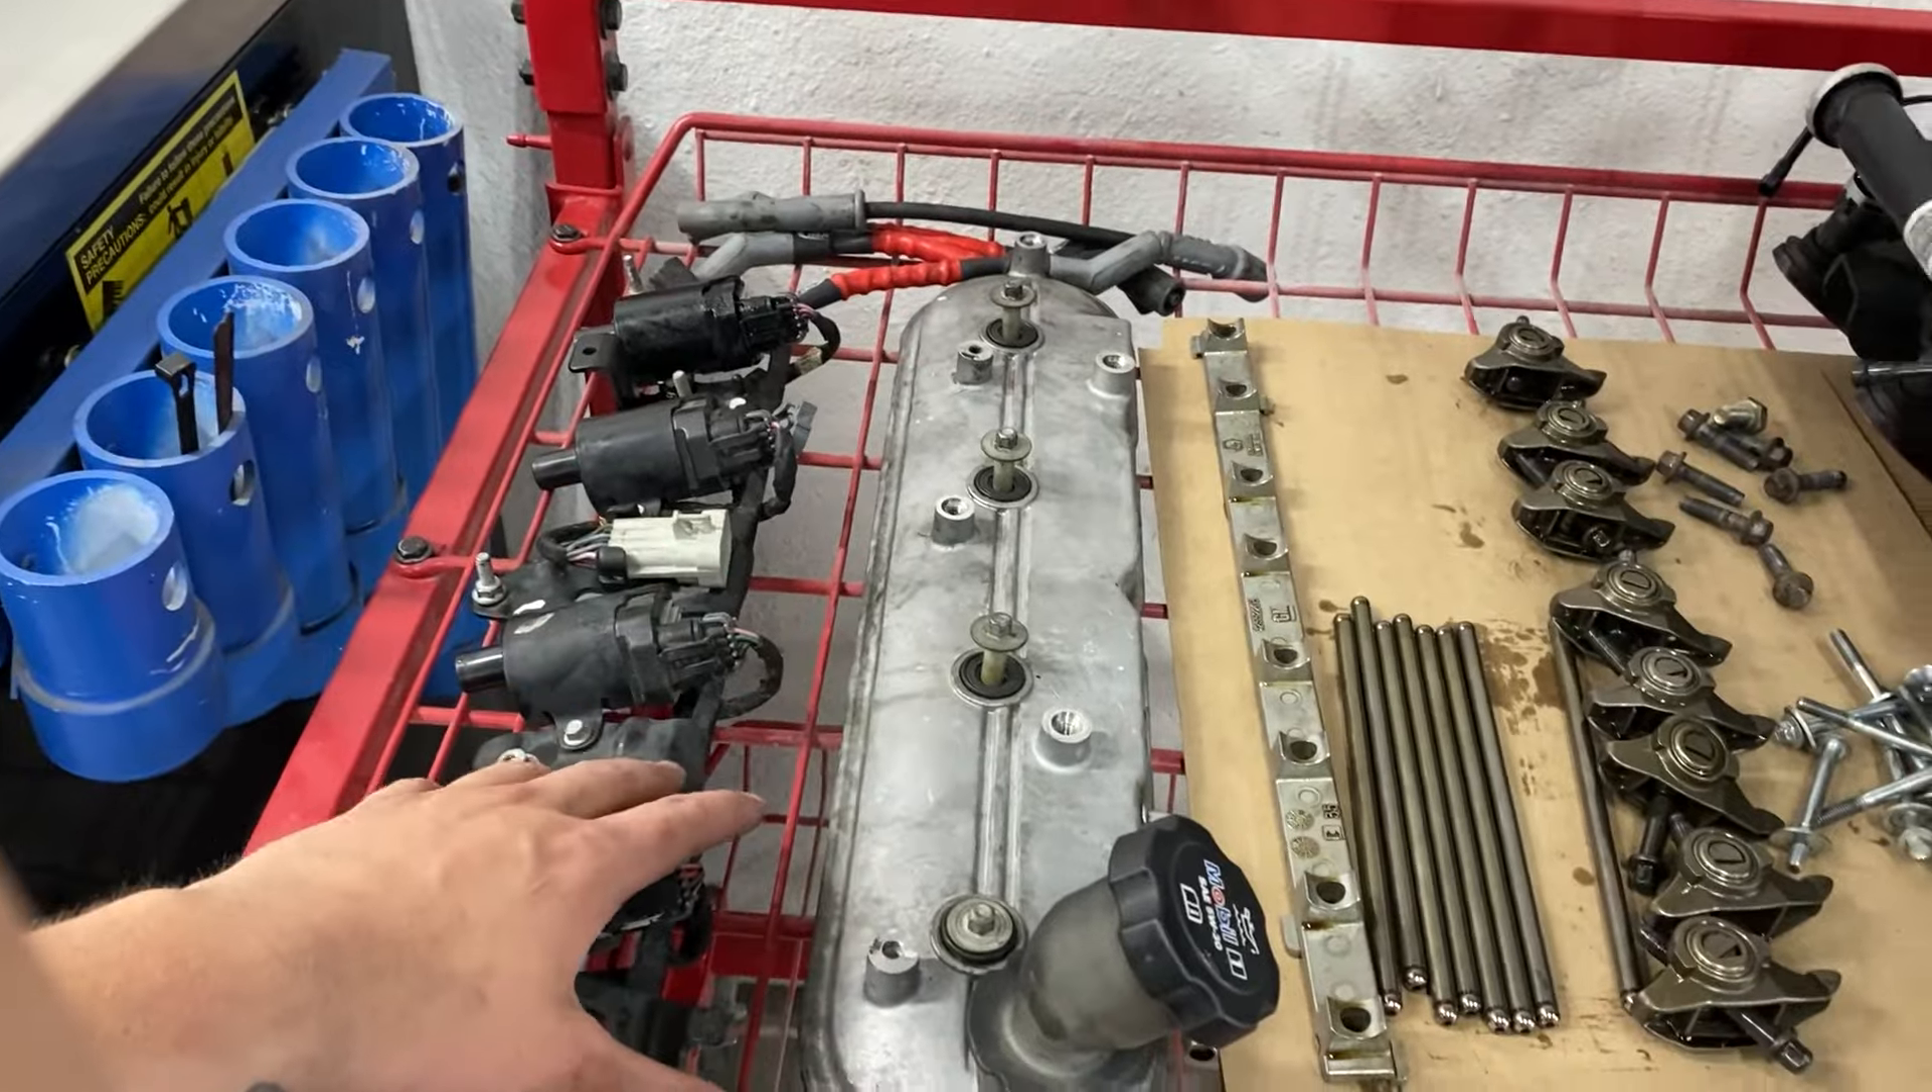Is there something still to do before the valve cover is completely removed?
No.